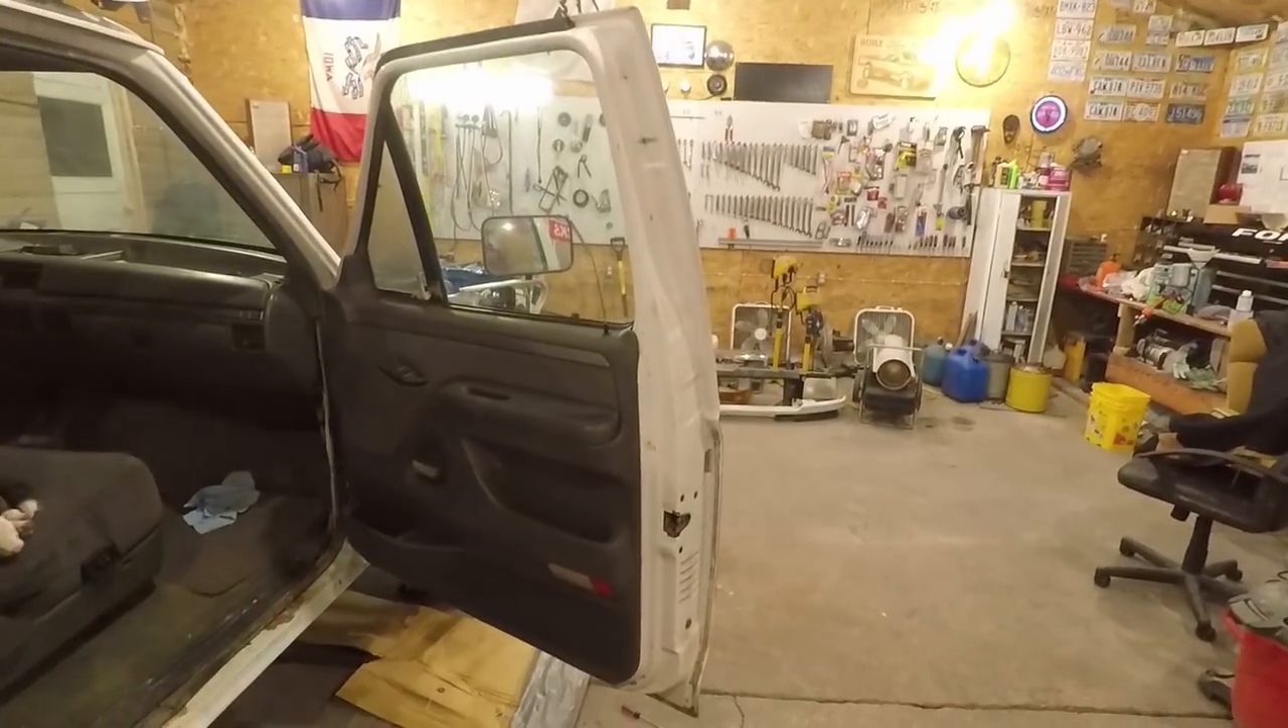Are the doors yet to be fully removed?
Yes.